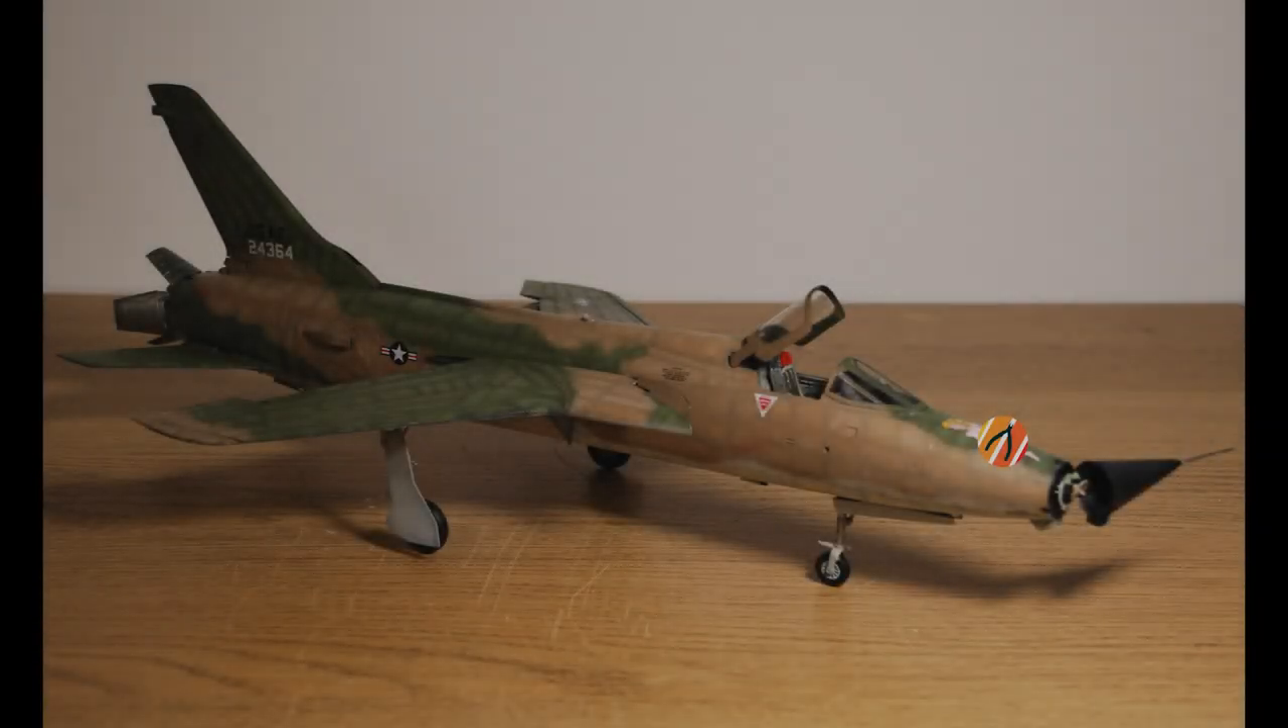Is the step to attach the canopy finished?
Yes.